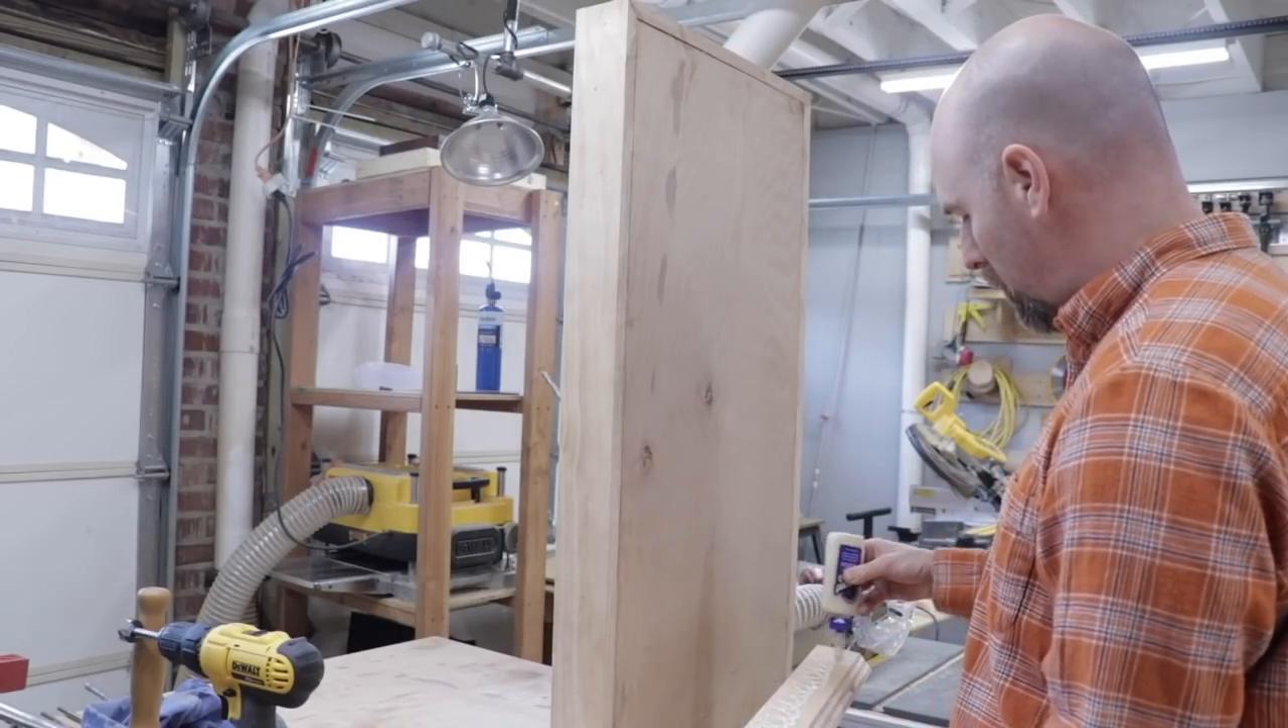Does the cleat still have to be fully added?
Yes.